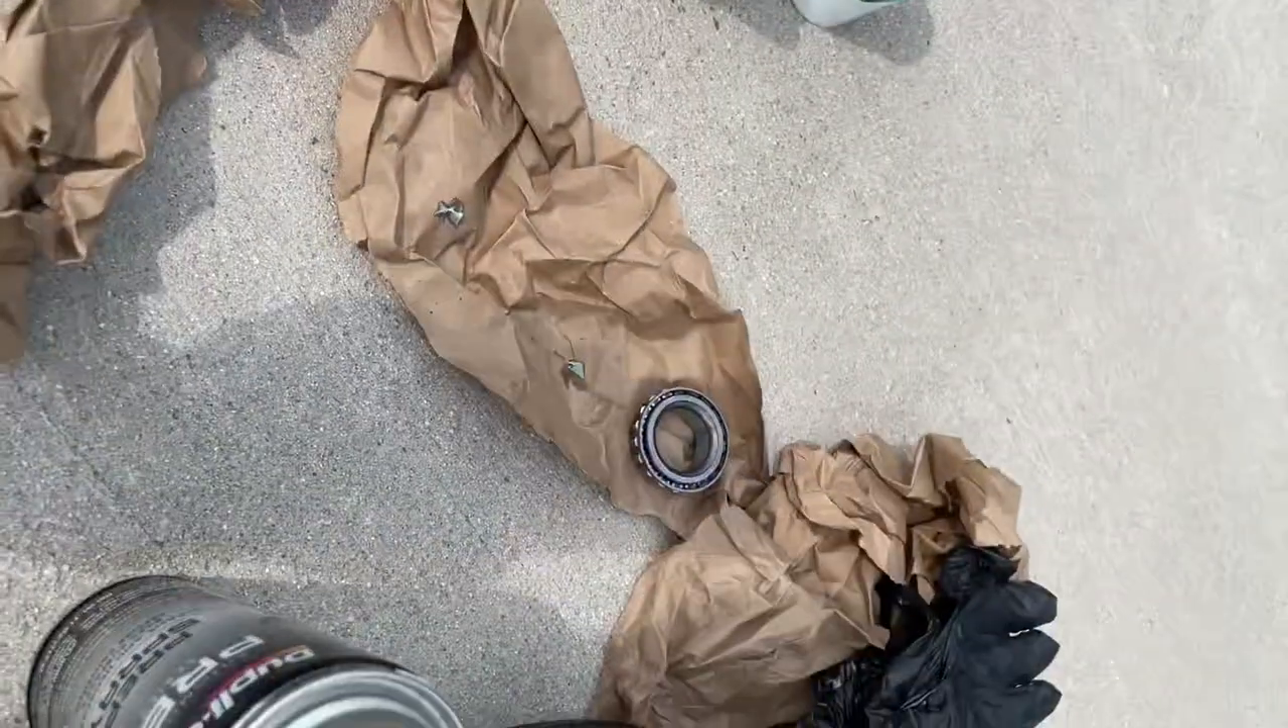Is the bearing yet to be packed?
Yes.